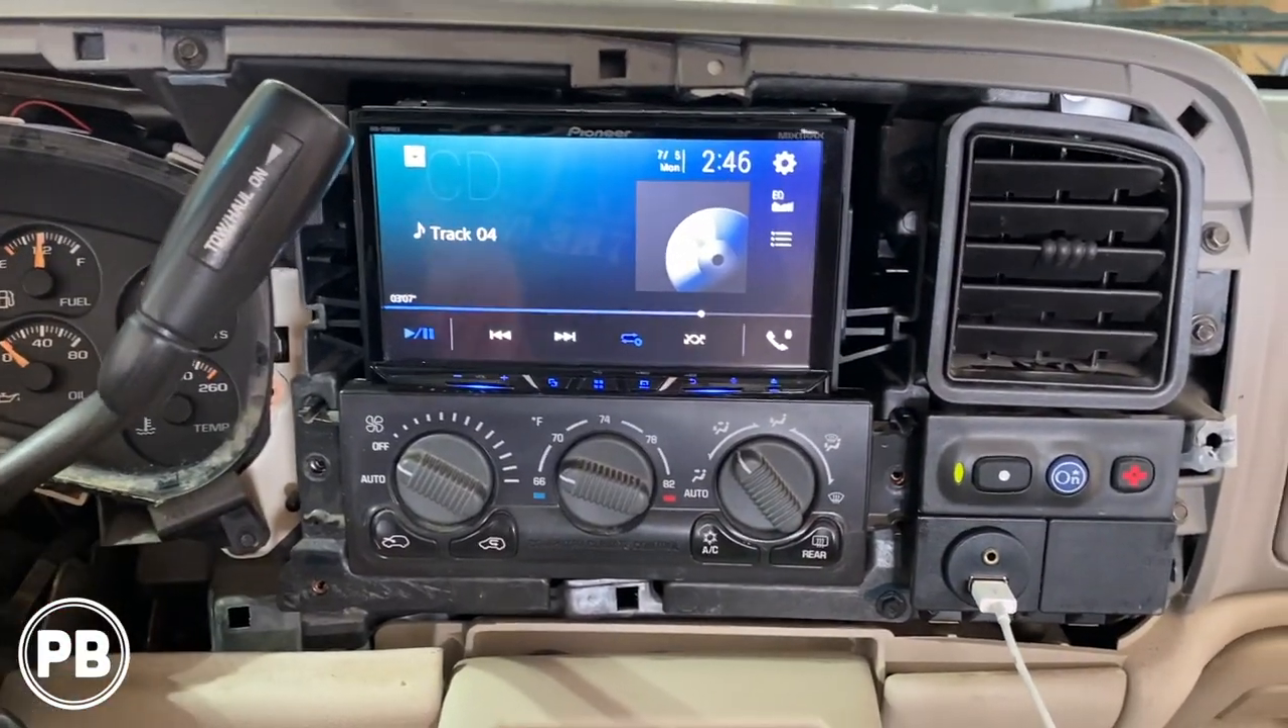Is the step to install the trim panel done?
No.